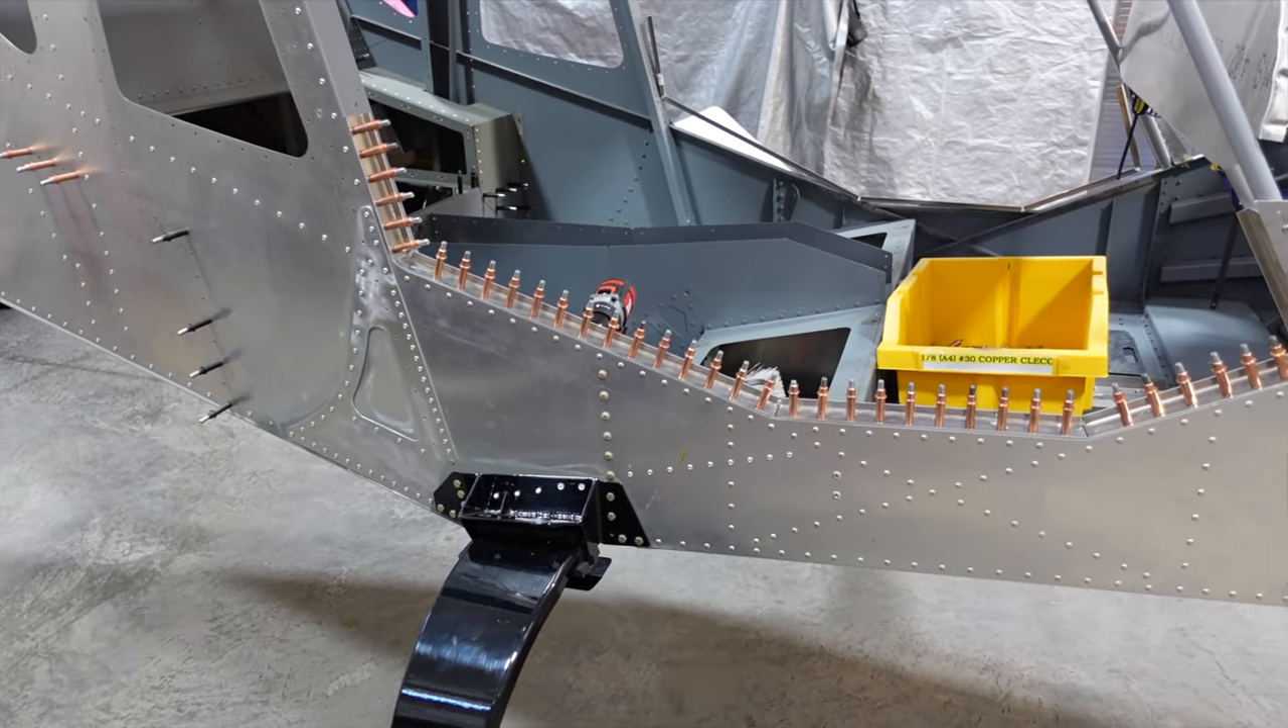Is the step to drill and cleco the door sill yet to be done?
No.